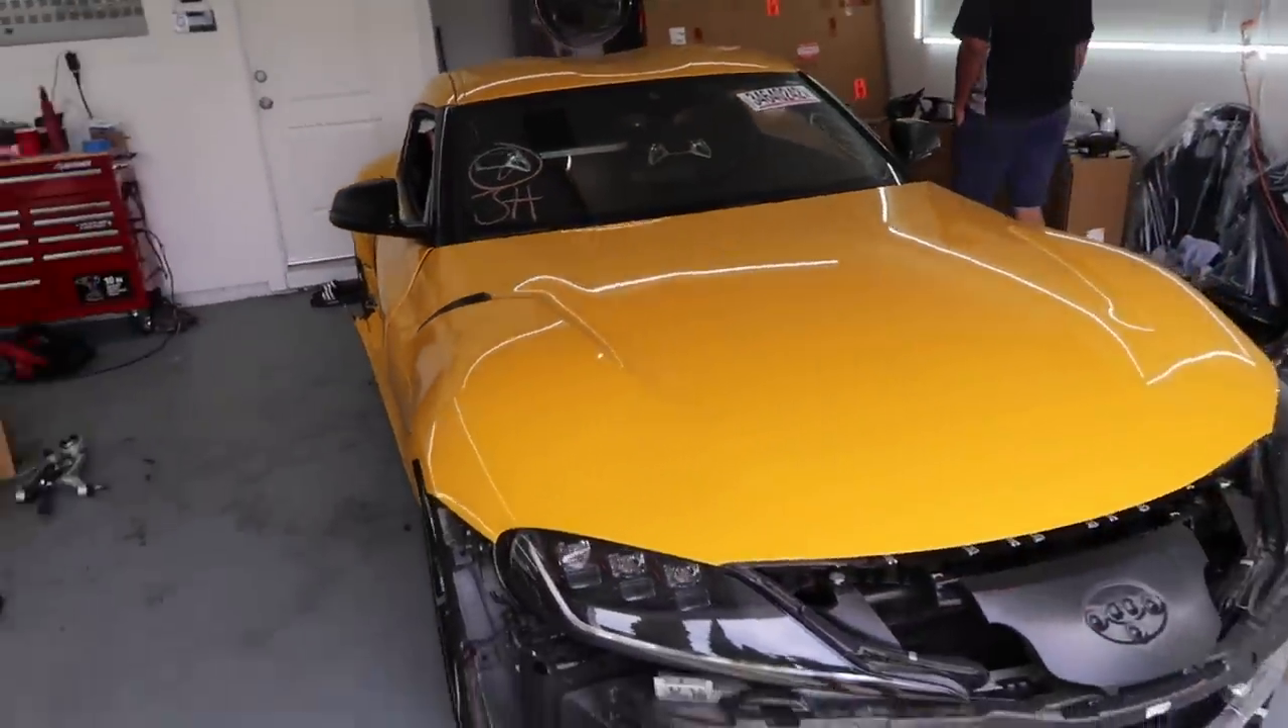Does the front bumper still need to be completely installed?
Yes.